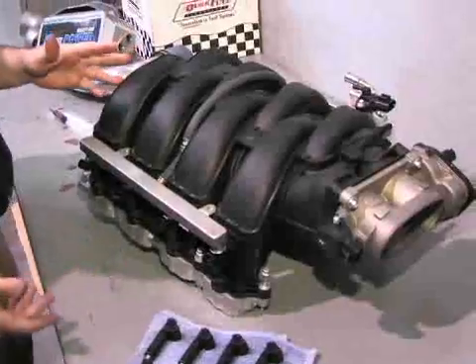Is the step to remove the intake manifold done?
Yes.